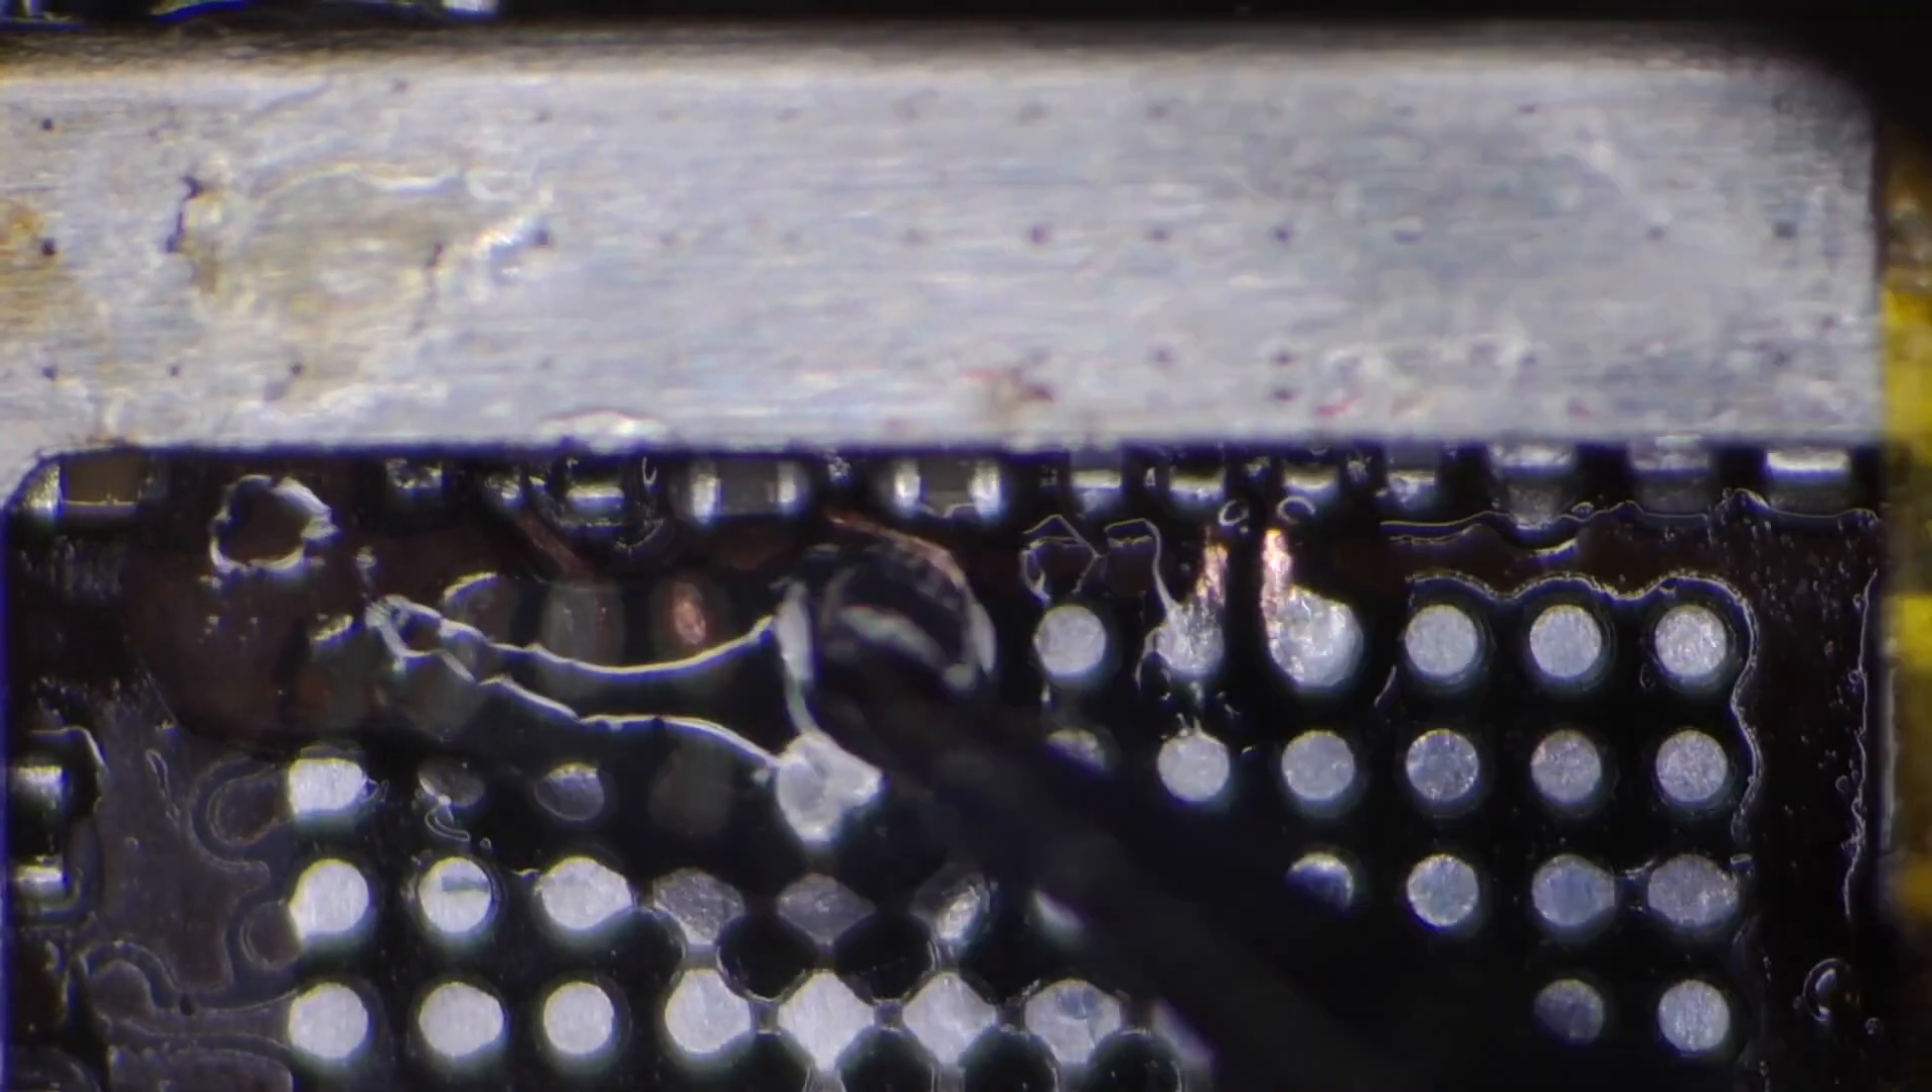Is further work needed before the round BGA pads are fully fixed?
Yes.